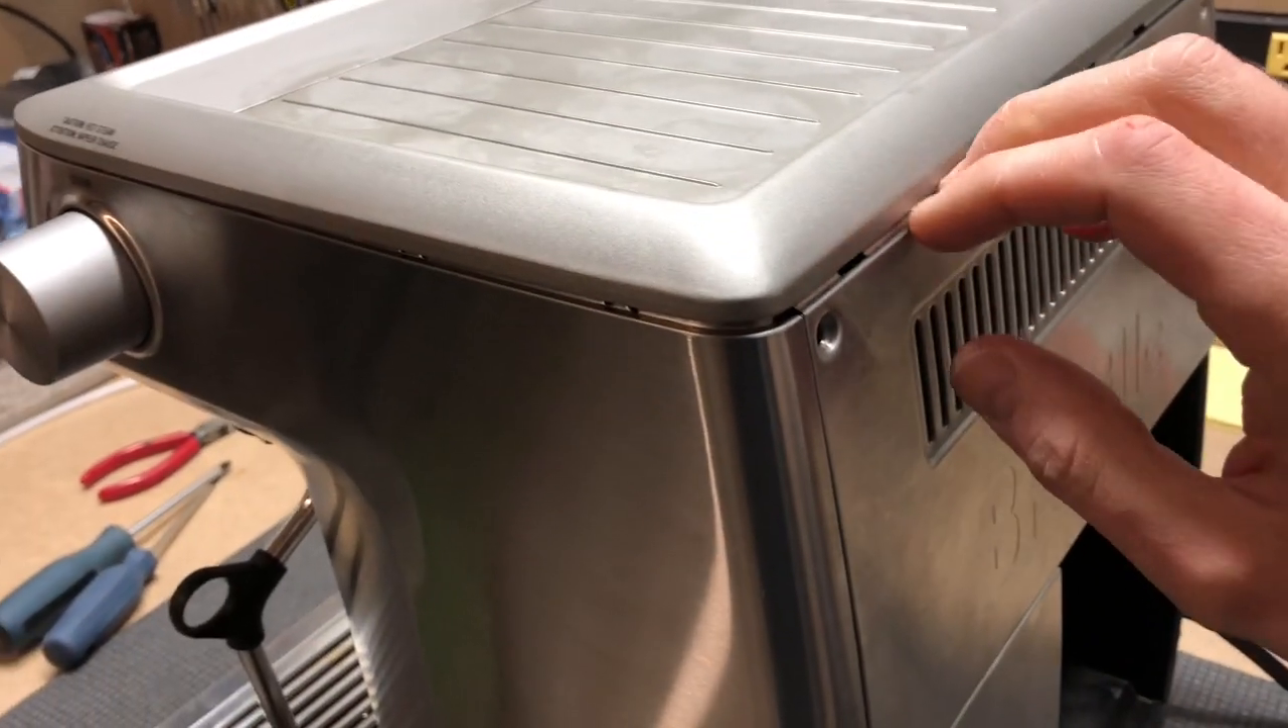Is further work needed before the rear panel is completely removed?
Yes.